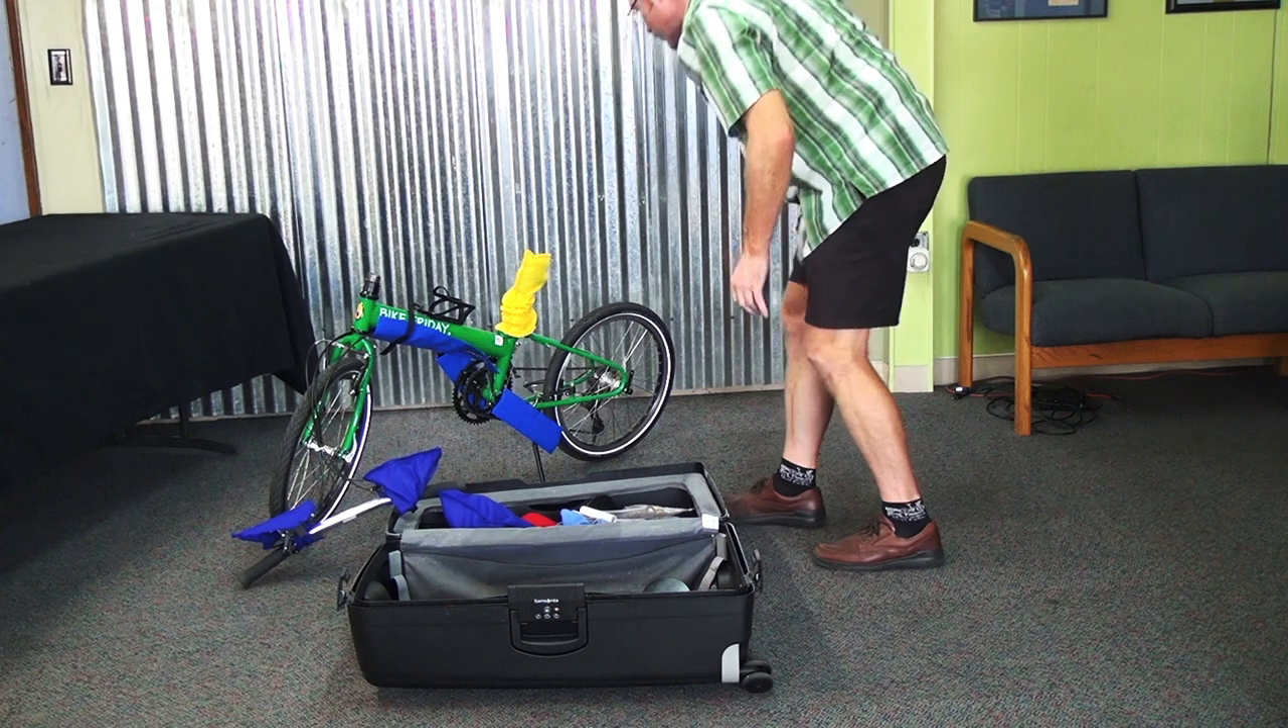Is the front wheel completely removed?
No.